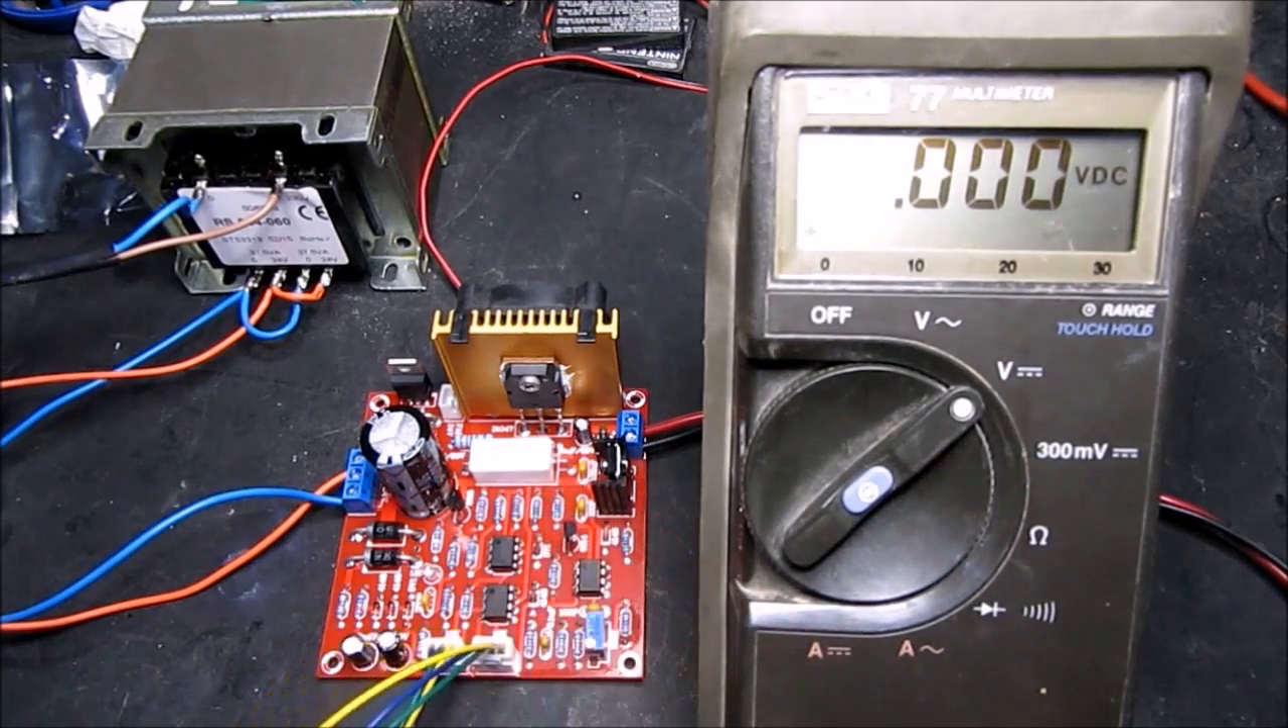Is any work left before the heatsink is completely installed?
No.